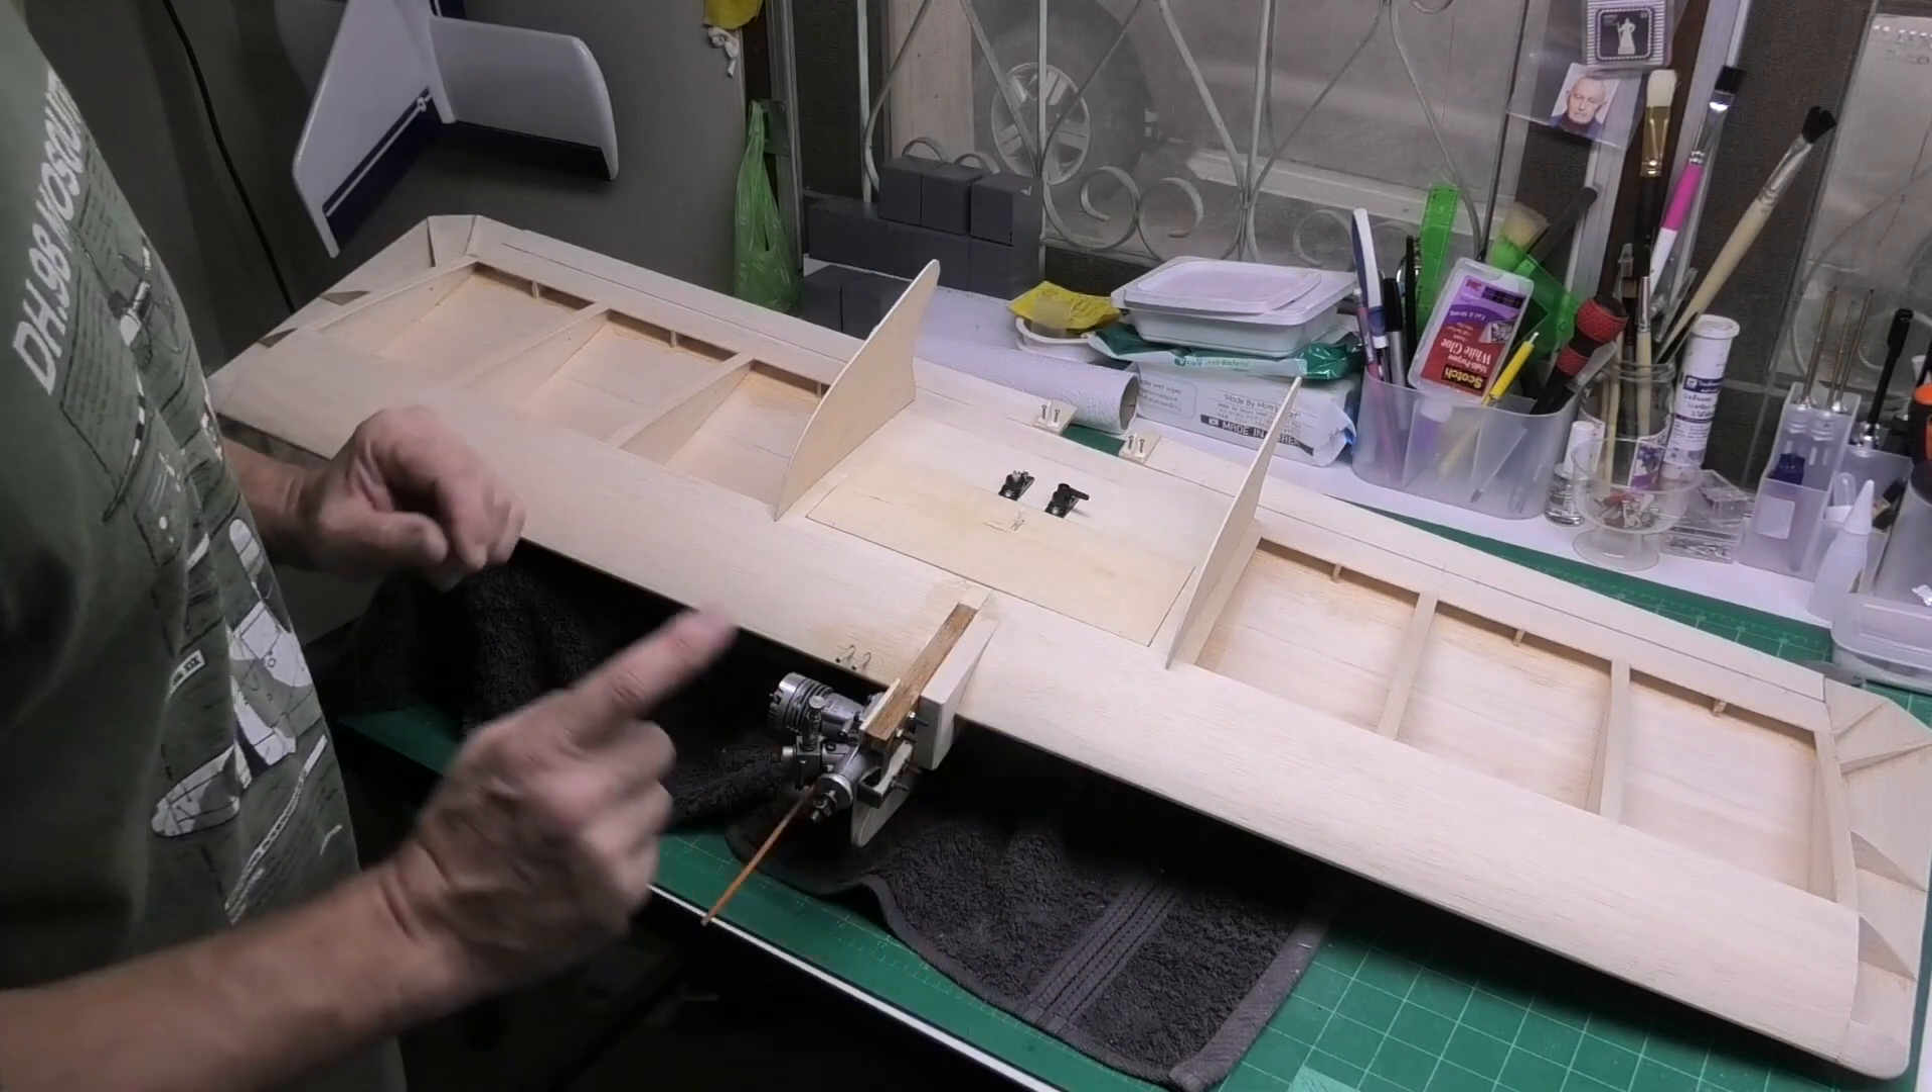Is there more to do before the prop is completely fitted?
Yes.